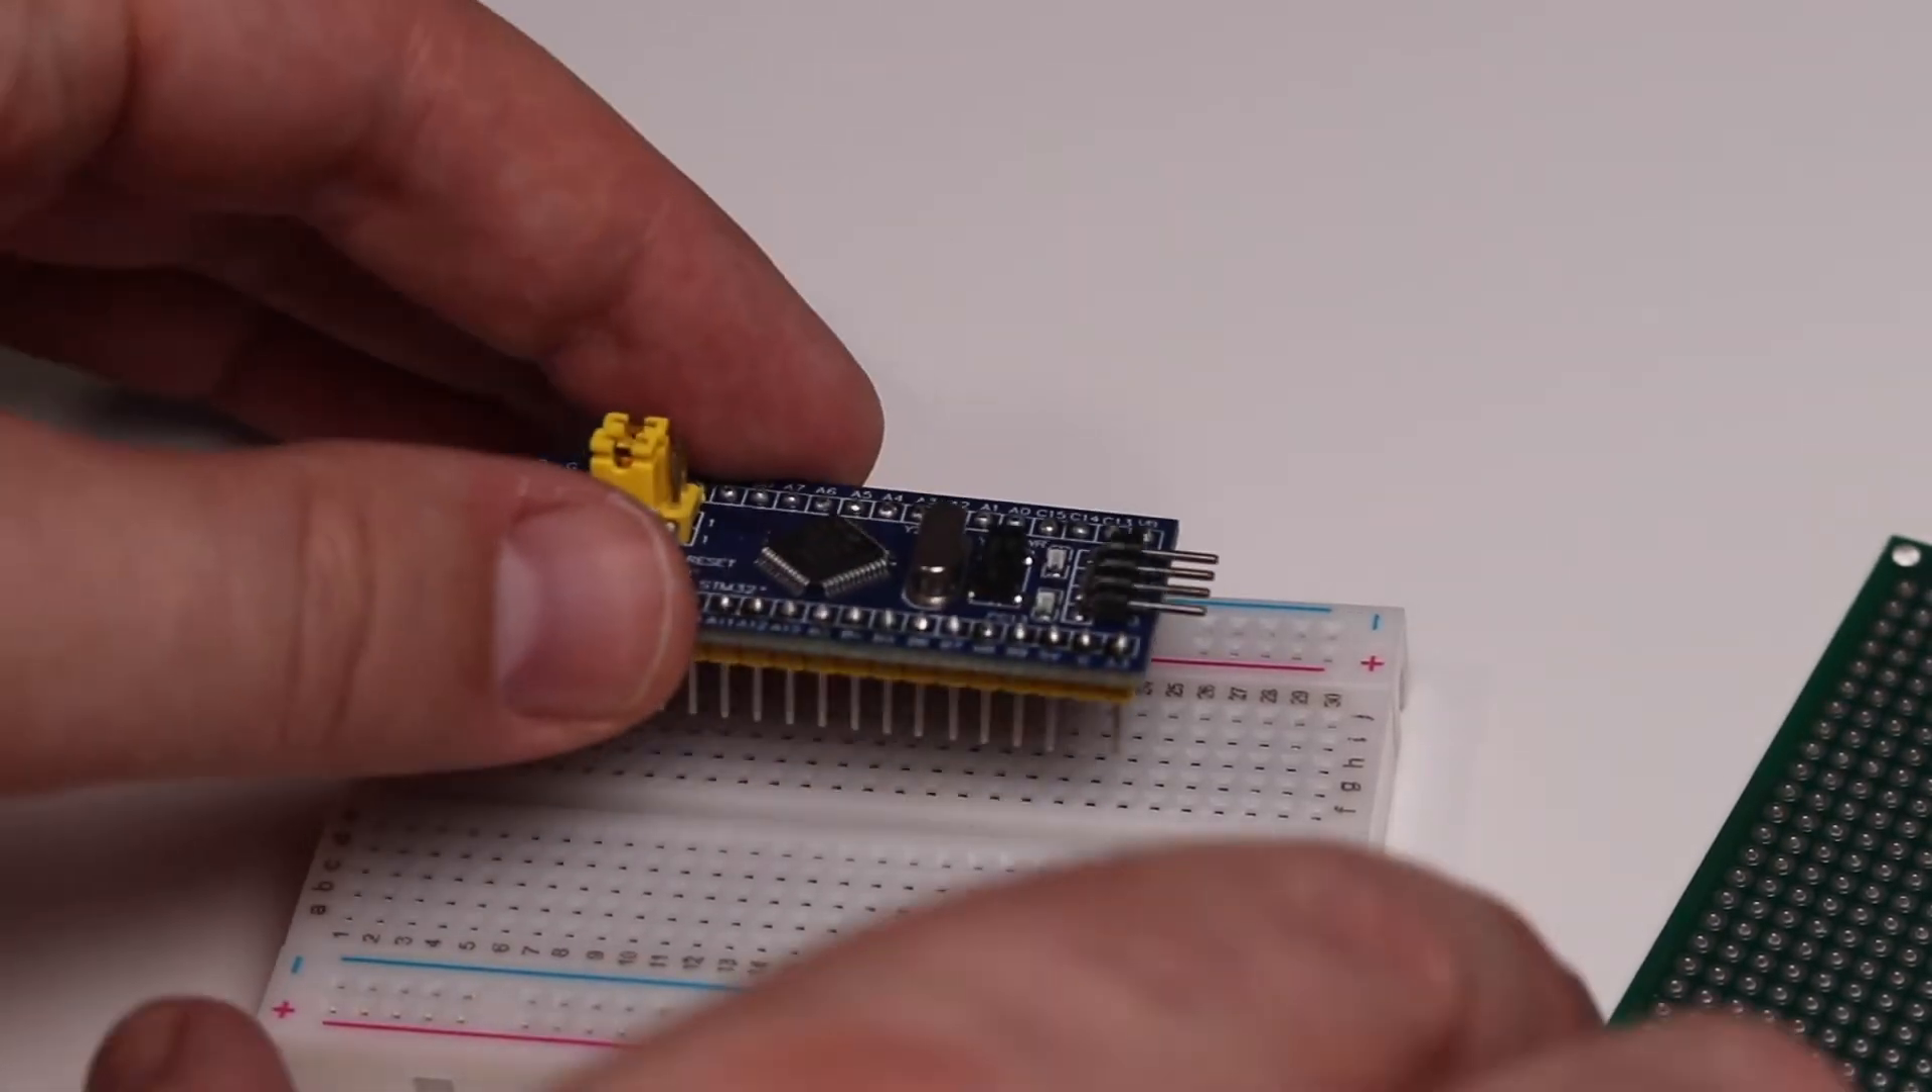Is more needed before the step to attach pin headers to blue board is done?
No.